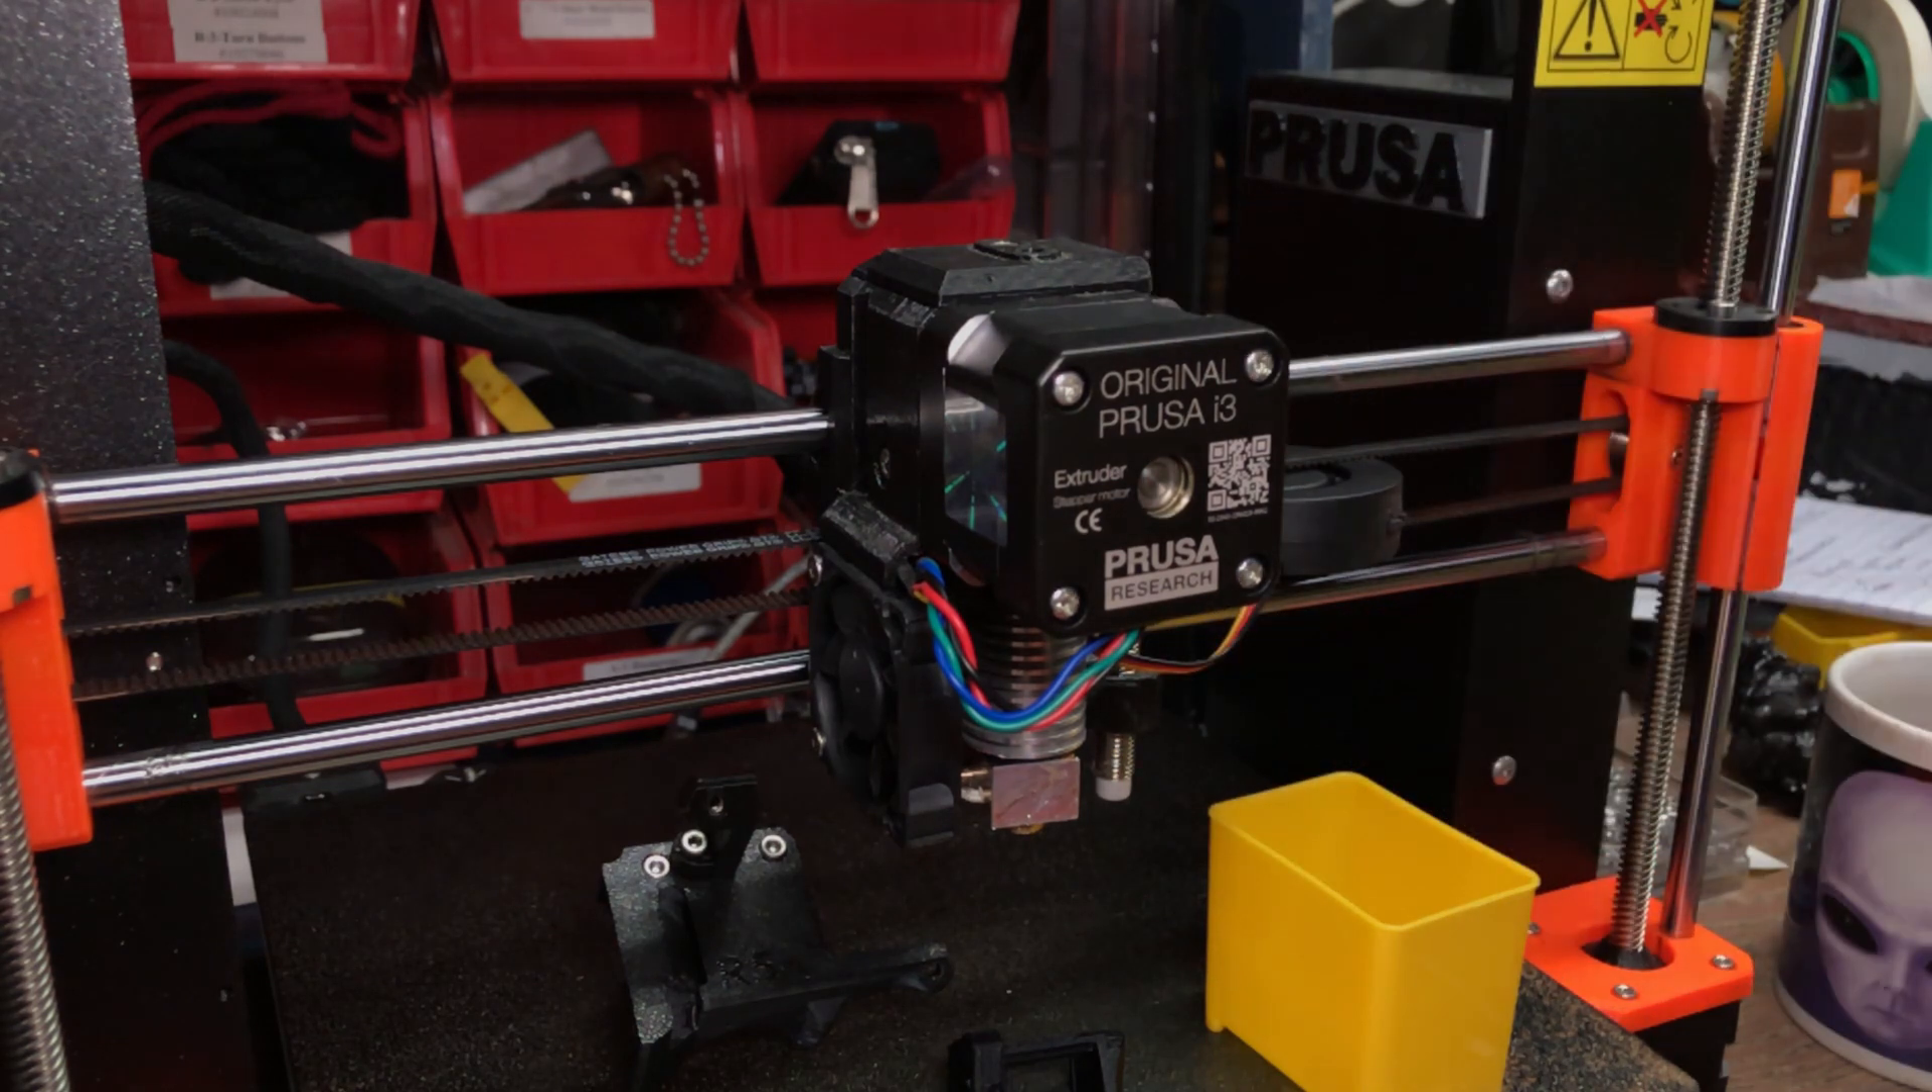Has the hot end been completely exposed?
Yes.